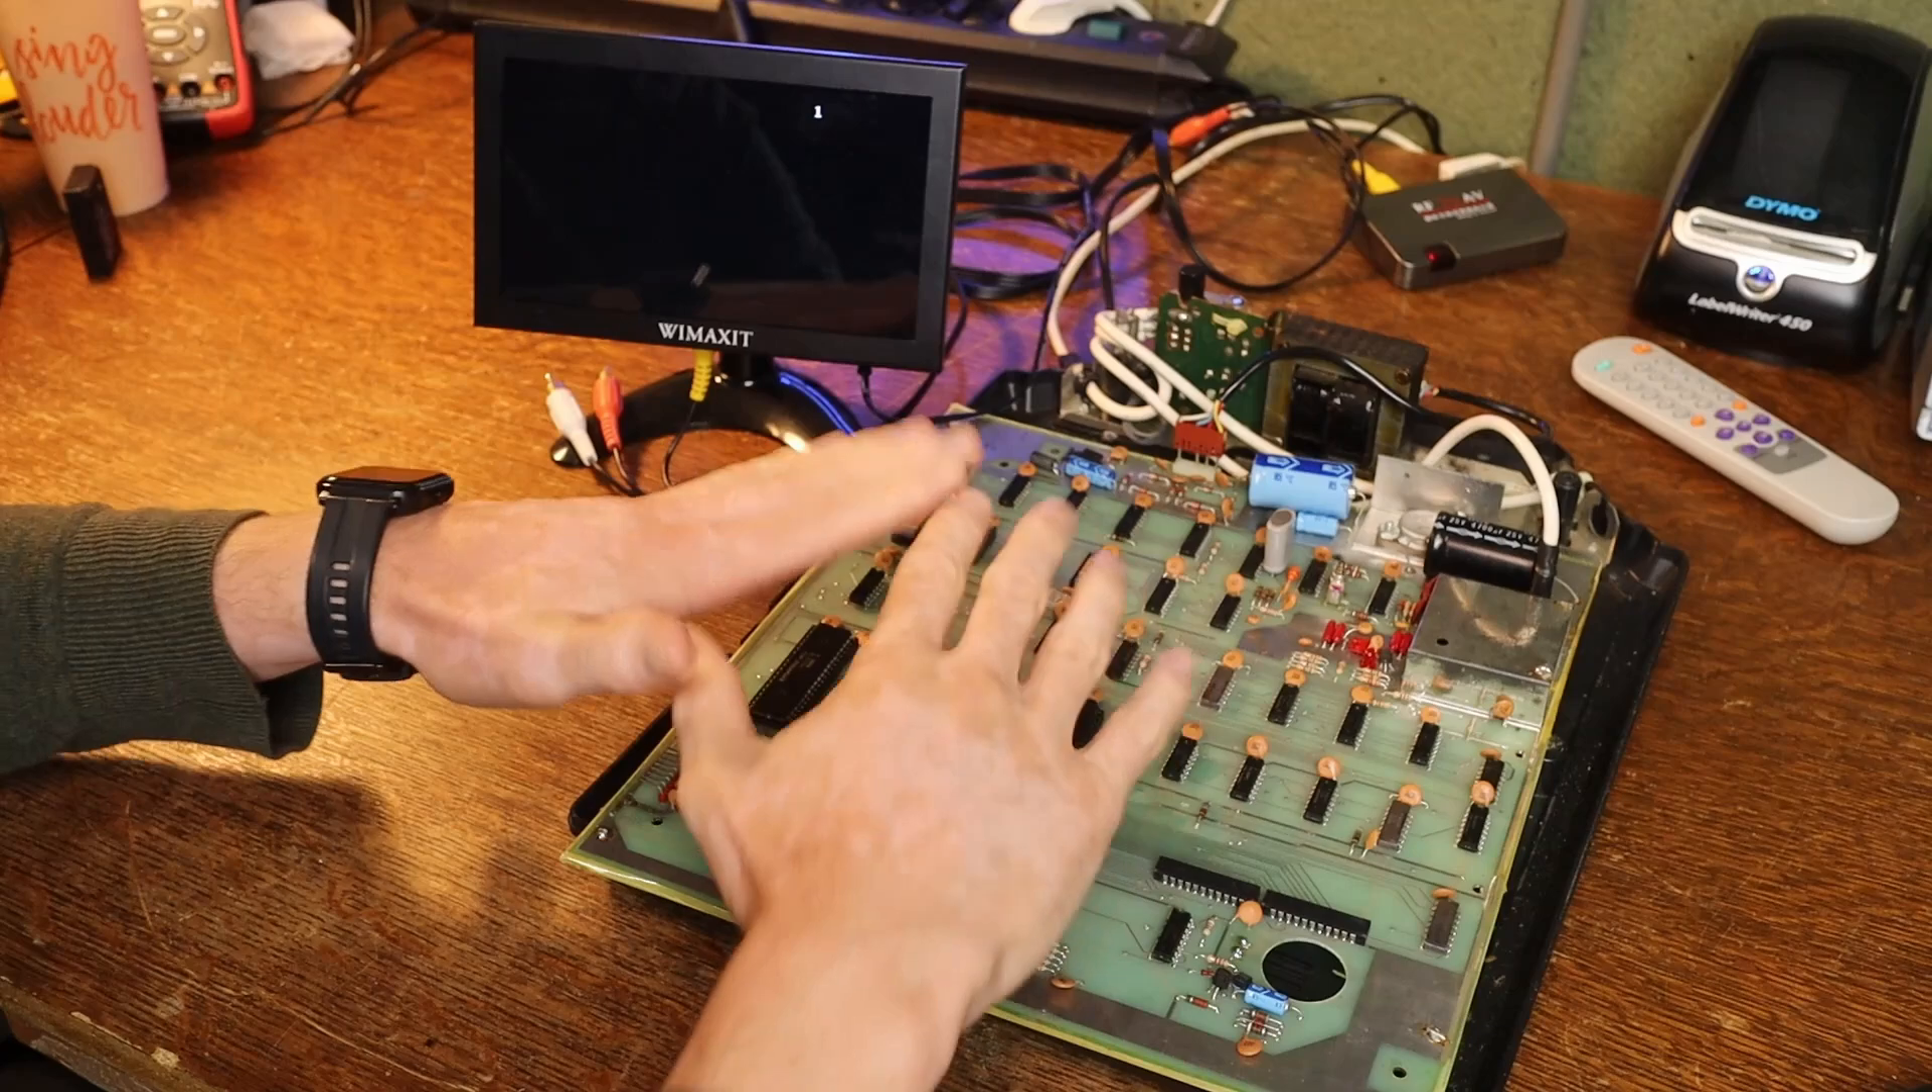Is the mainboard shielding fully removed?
Yes.